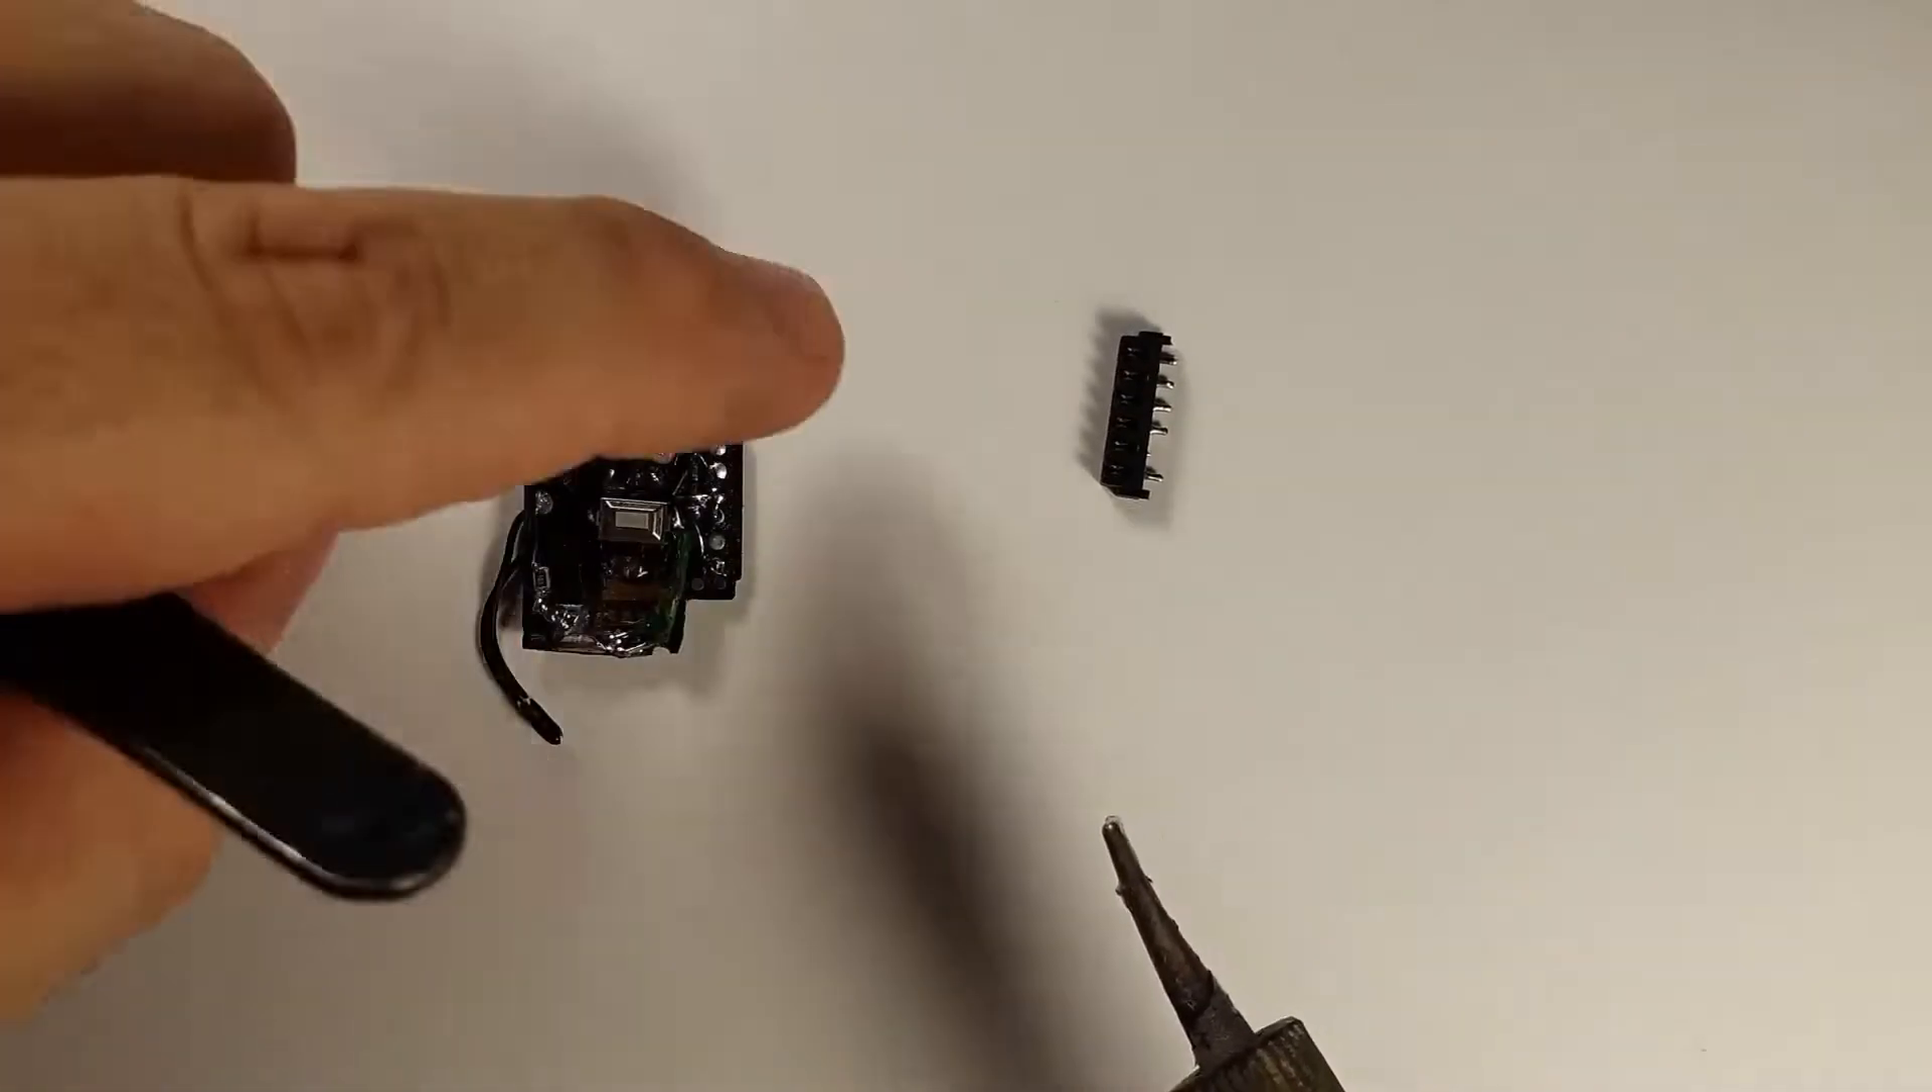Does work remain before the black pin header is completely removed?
No.